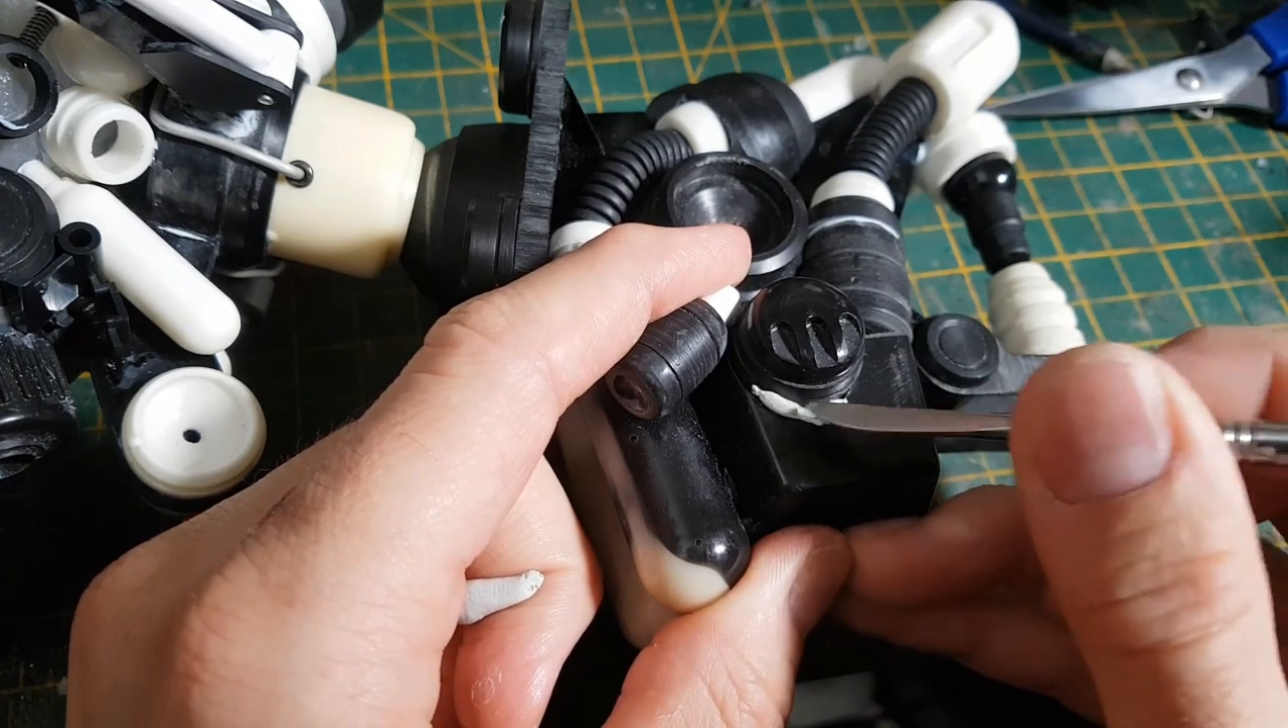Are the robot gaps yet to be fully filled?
Yes.